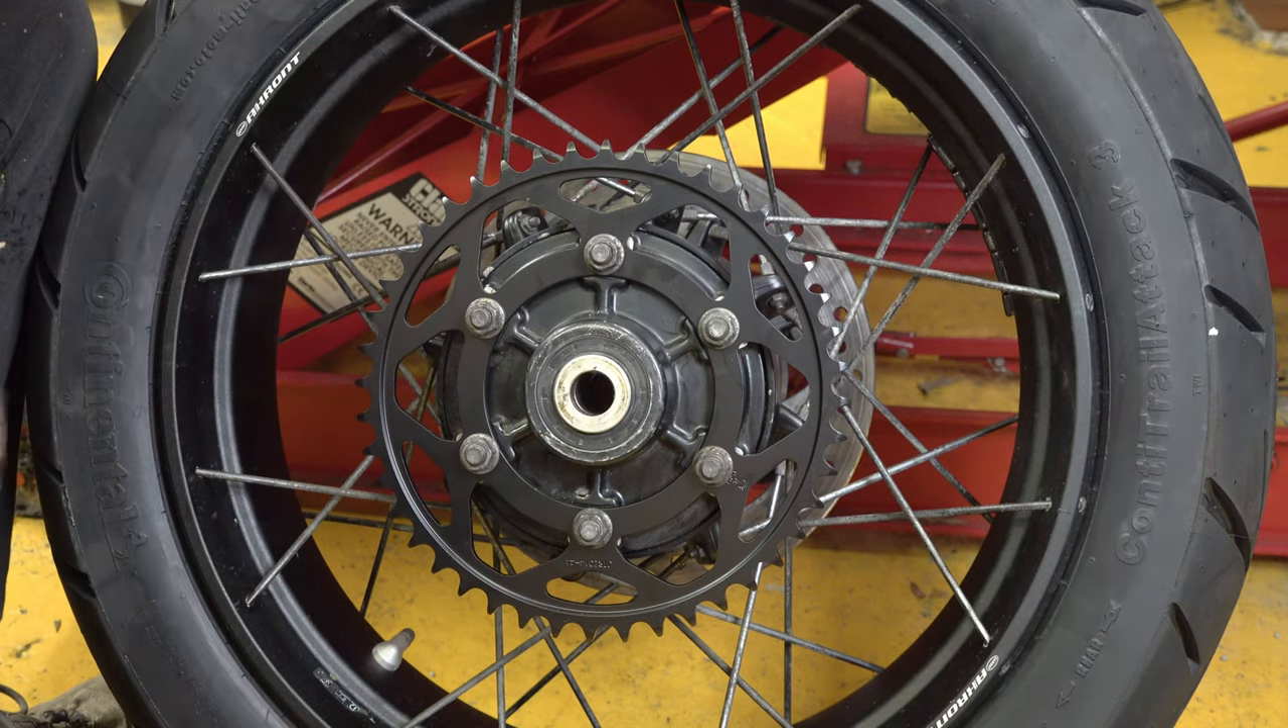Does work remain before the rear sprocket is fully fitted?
No.